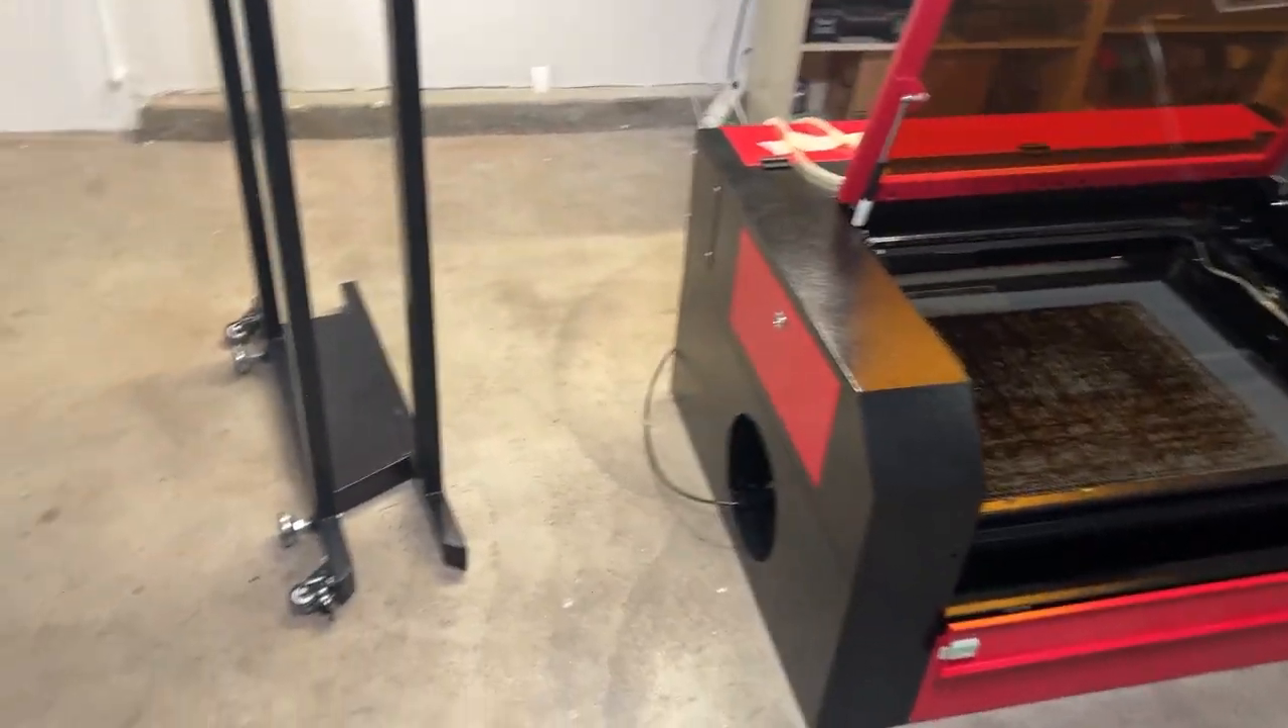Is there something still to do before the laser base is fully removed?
No.